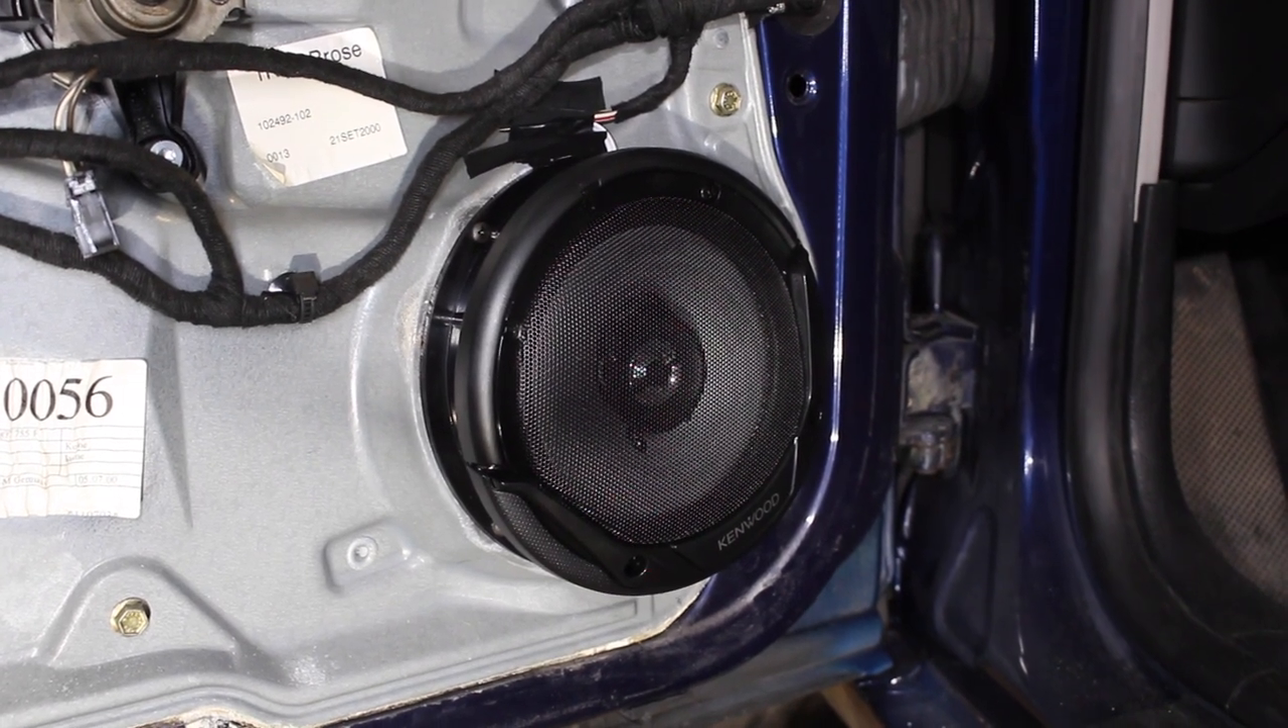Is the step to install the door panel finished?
No.